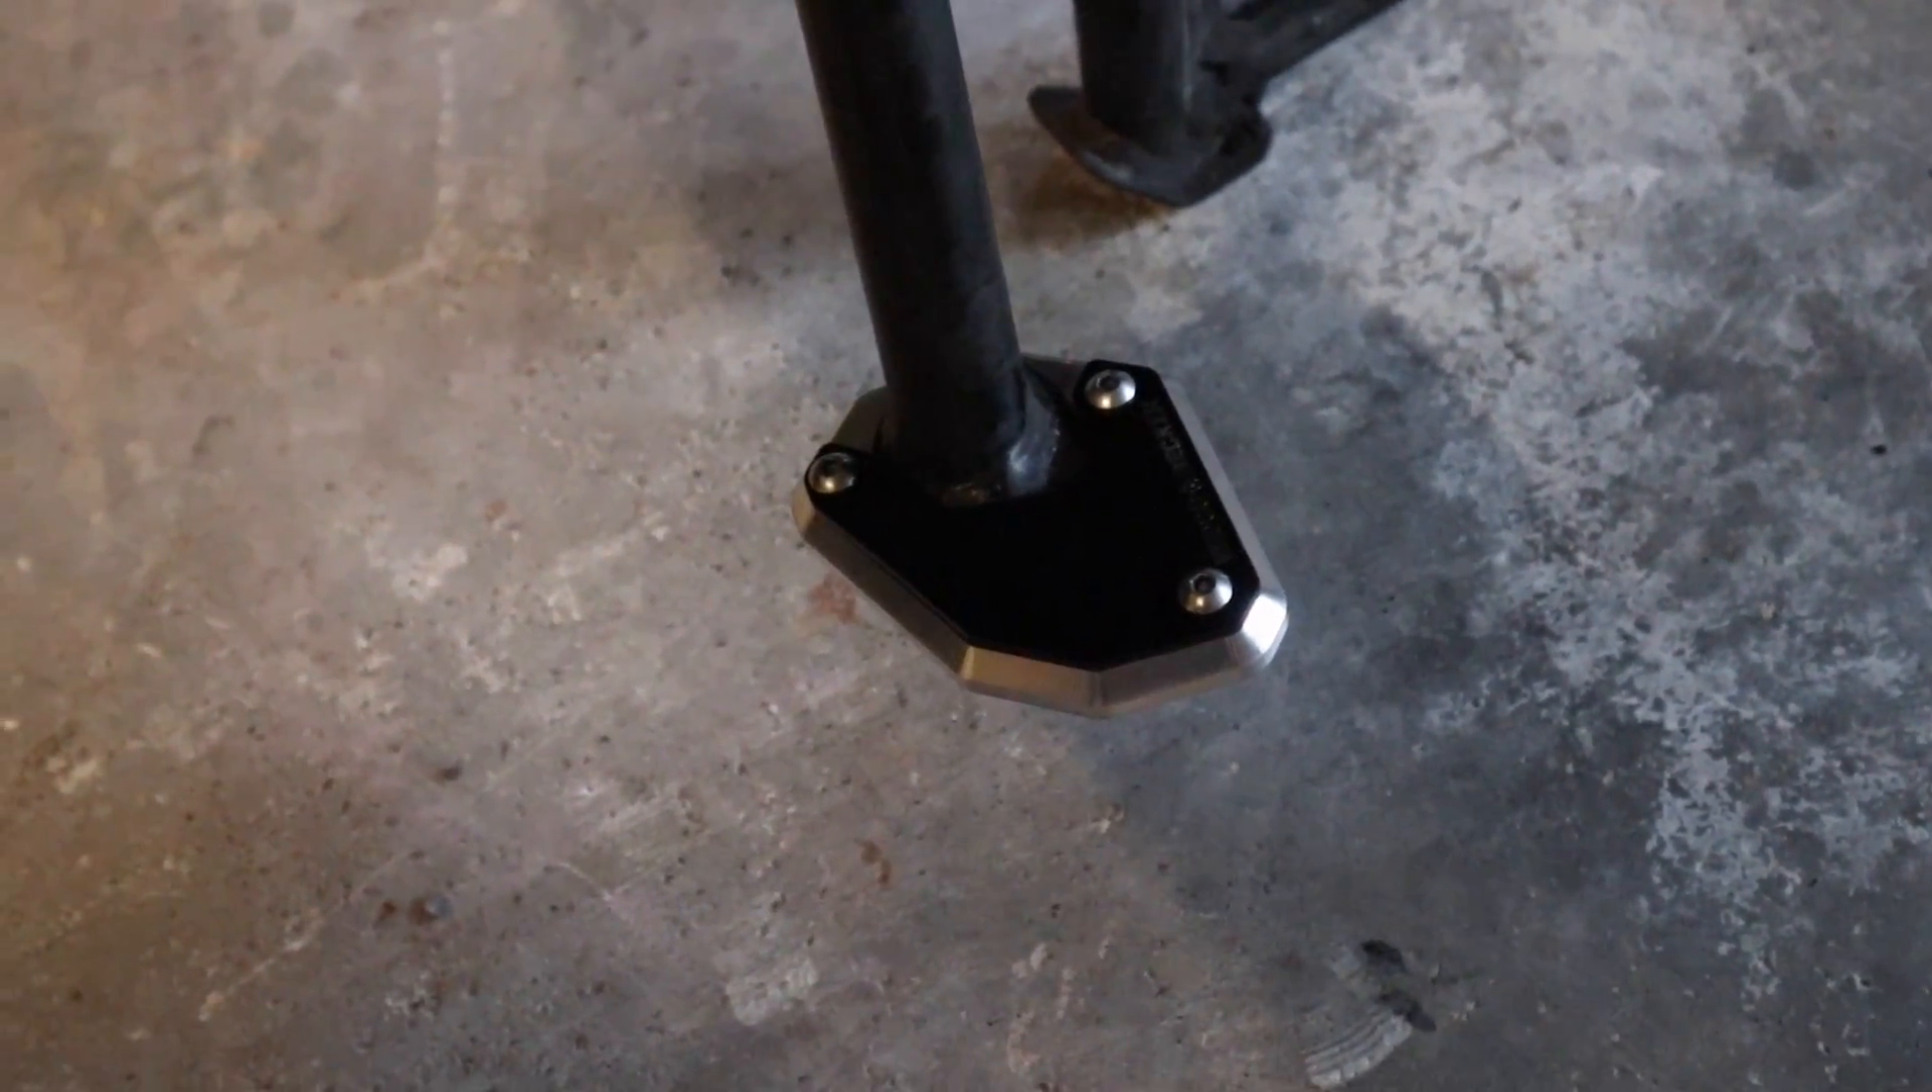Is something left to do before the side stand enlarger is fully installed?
No.